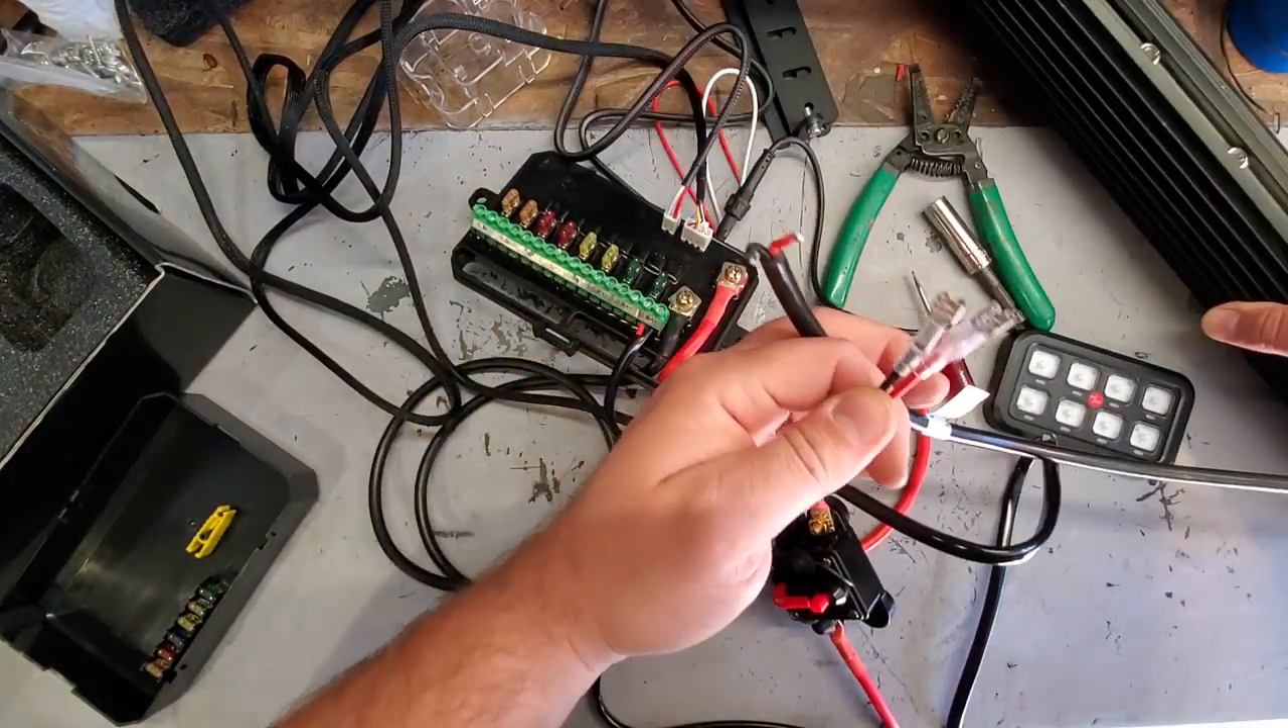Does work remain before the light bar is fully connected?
Yes.